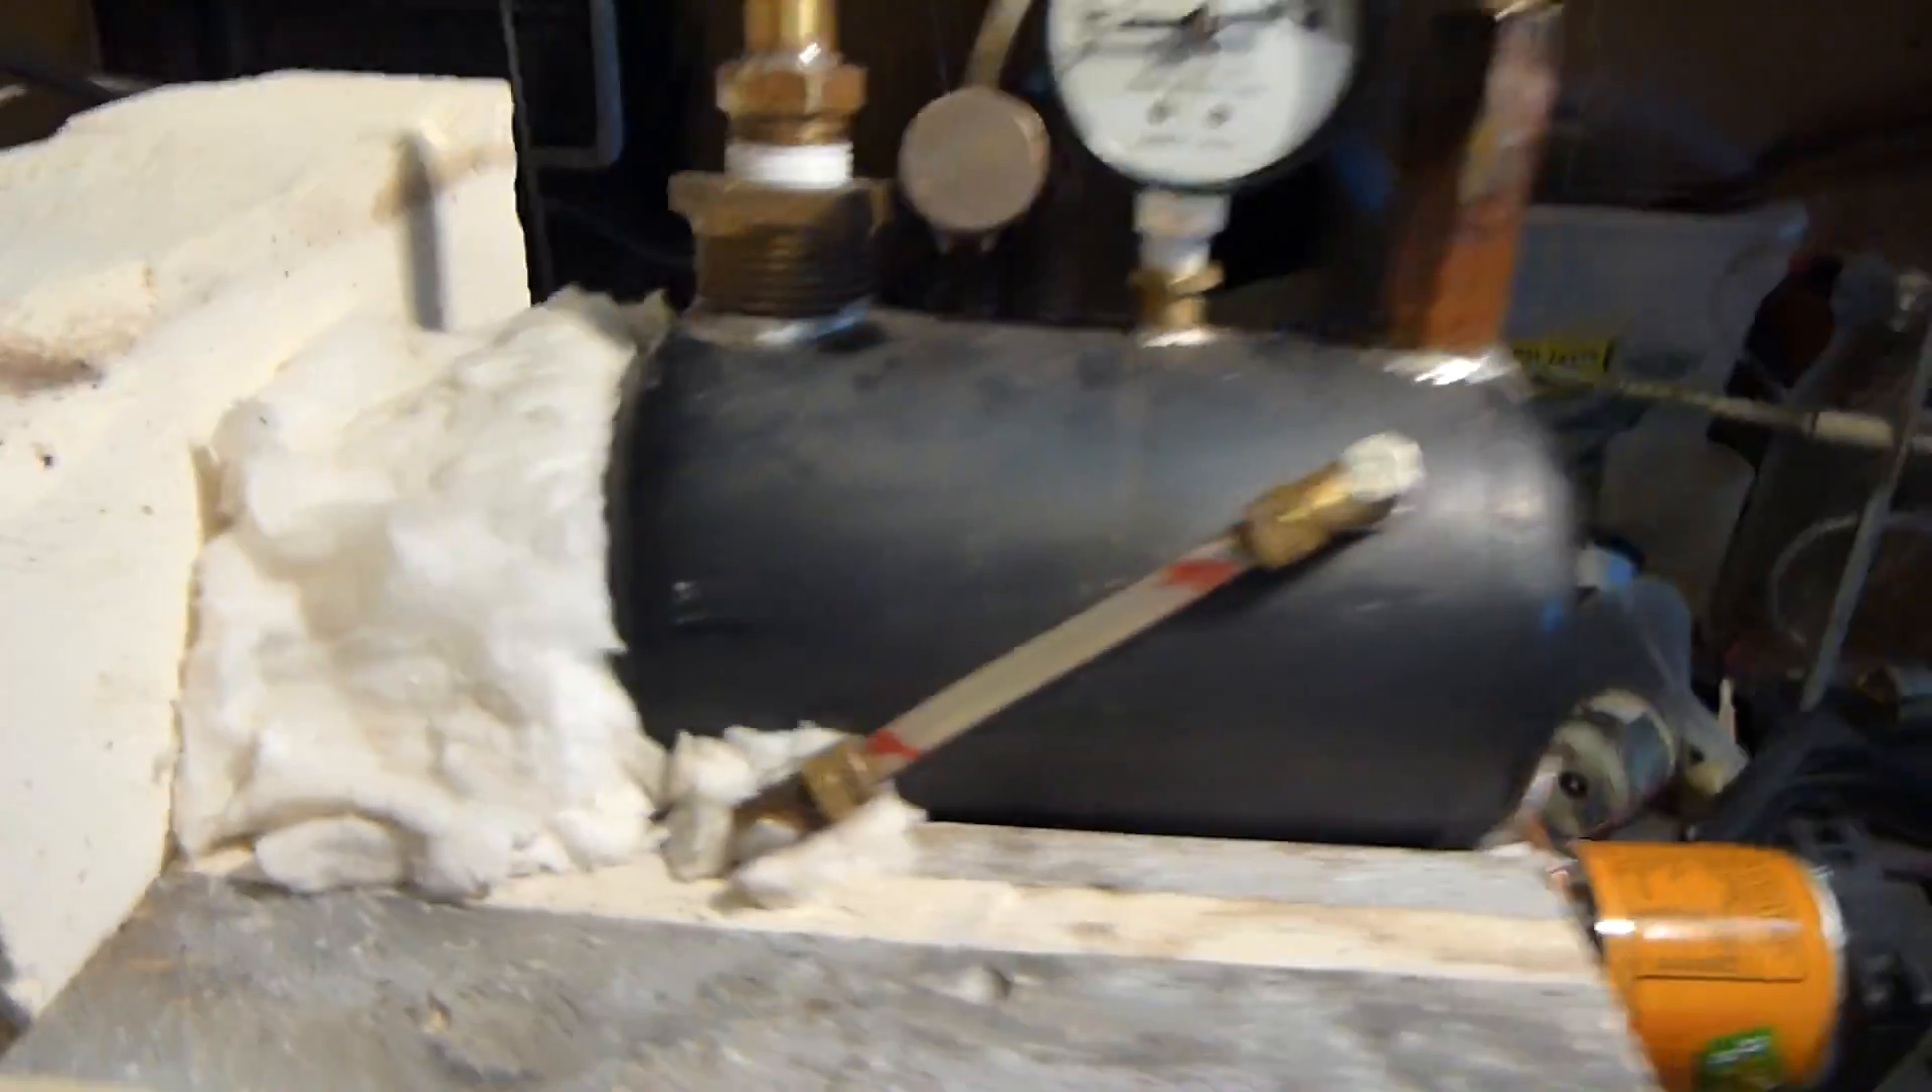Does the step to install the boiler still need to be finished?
No.